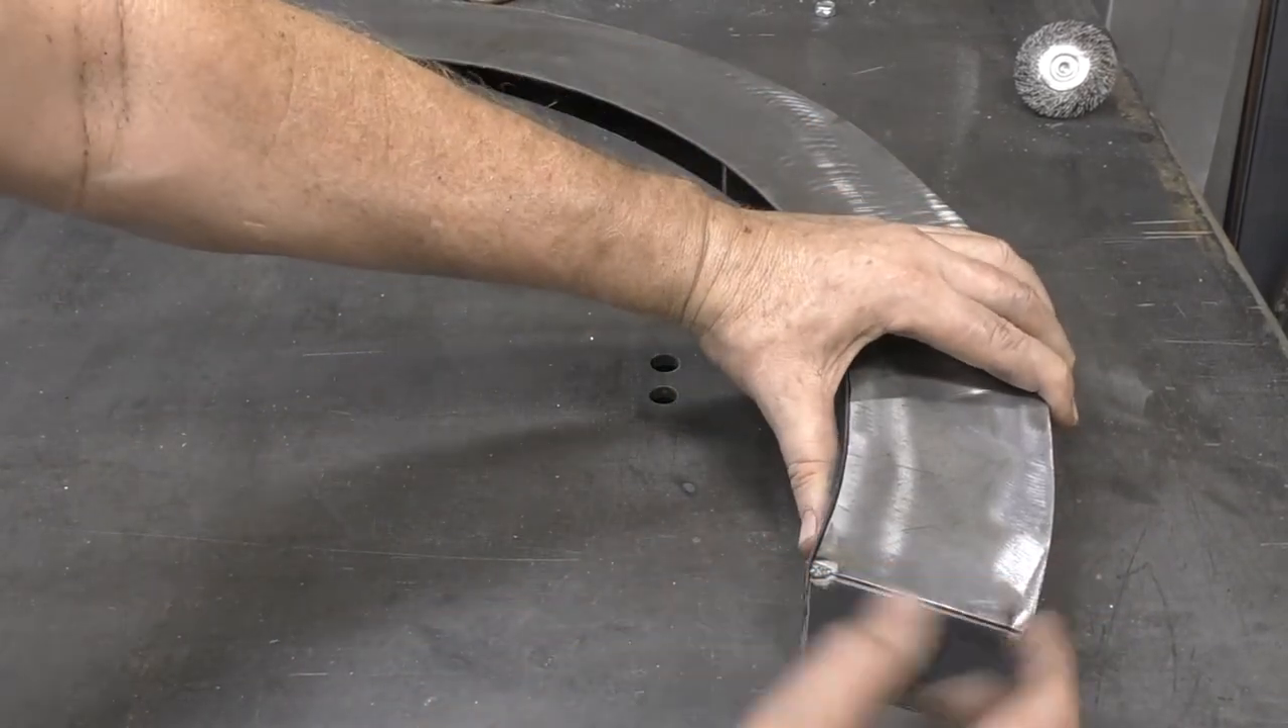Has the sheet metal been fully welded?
No.